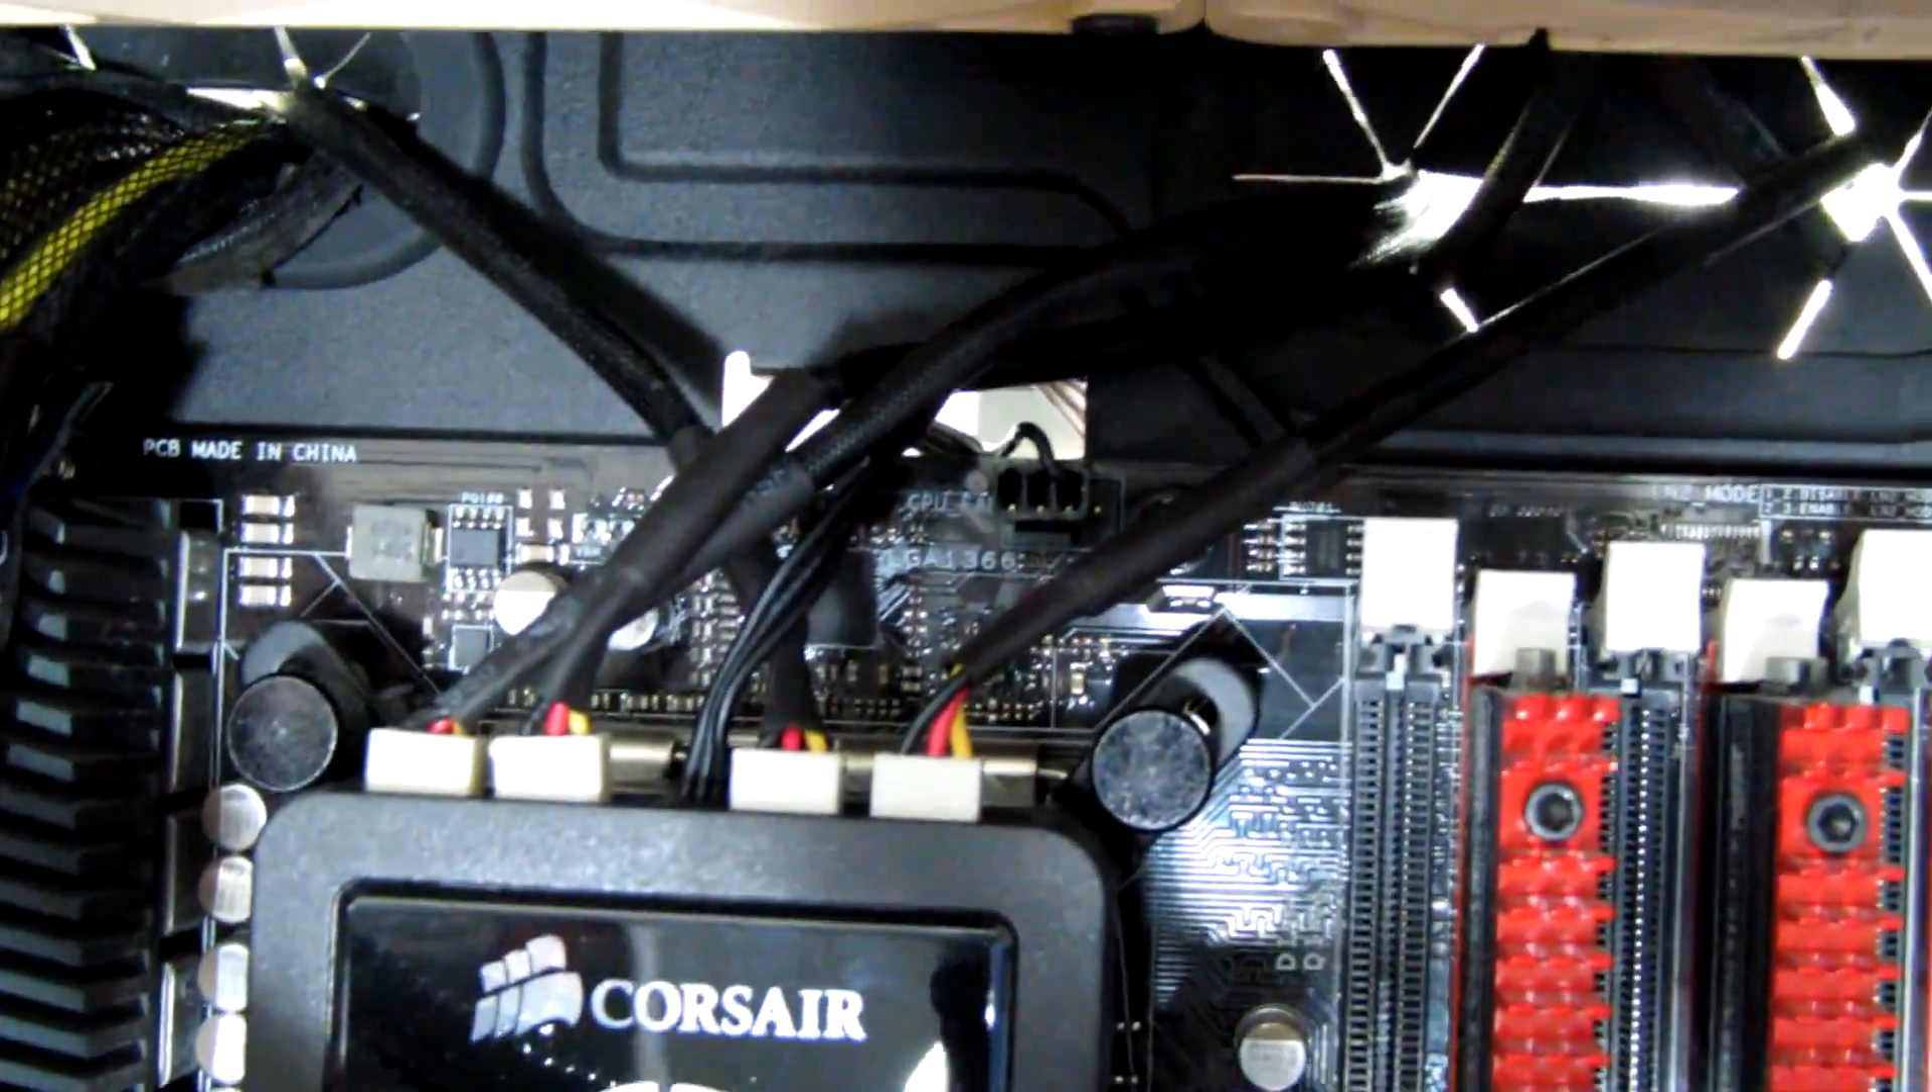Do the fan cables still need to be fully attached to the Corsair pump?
No.